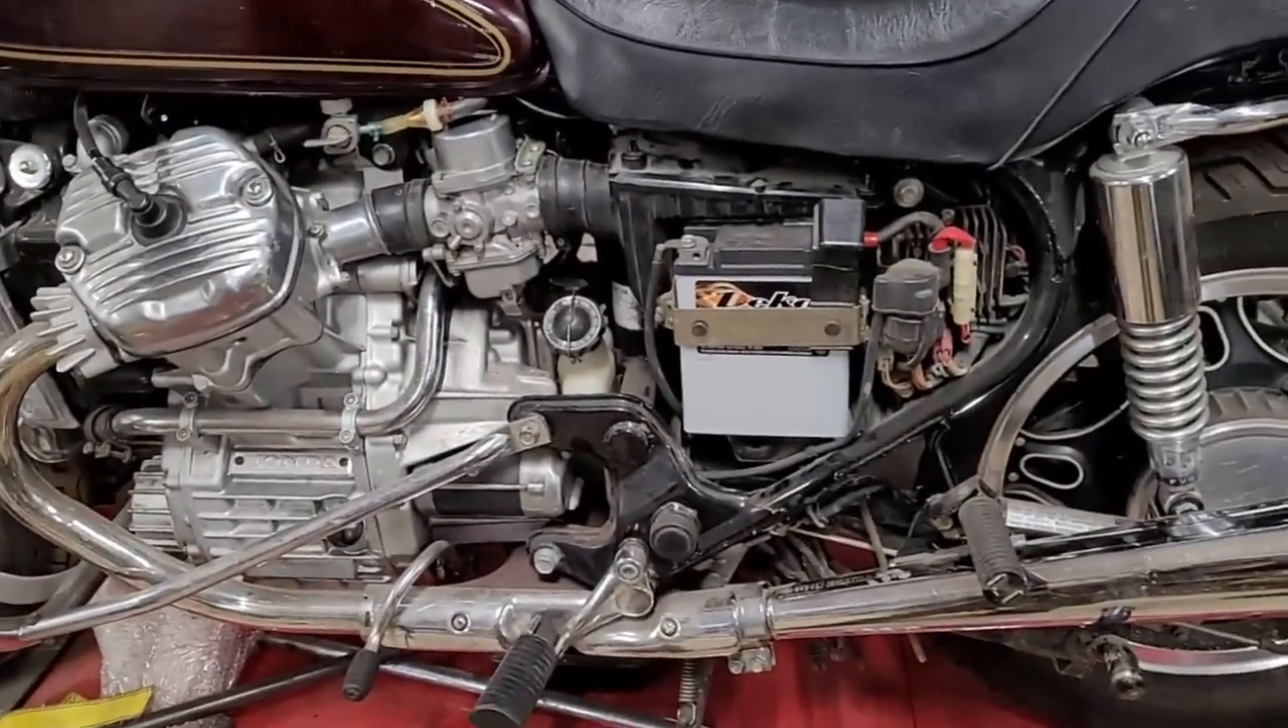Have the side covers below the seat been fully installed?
No.